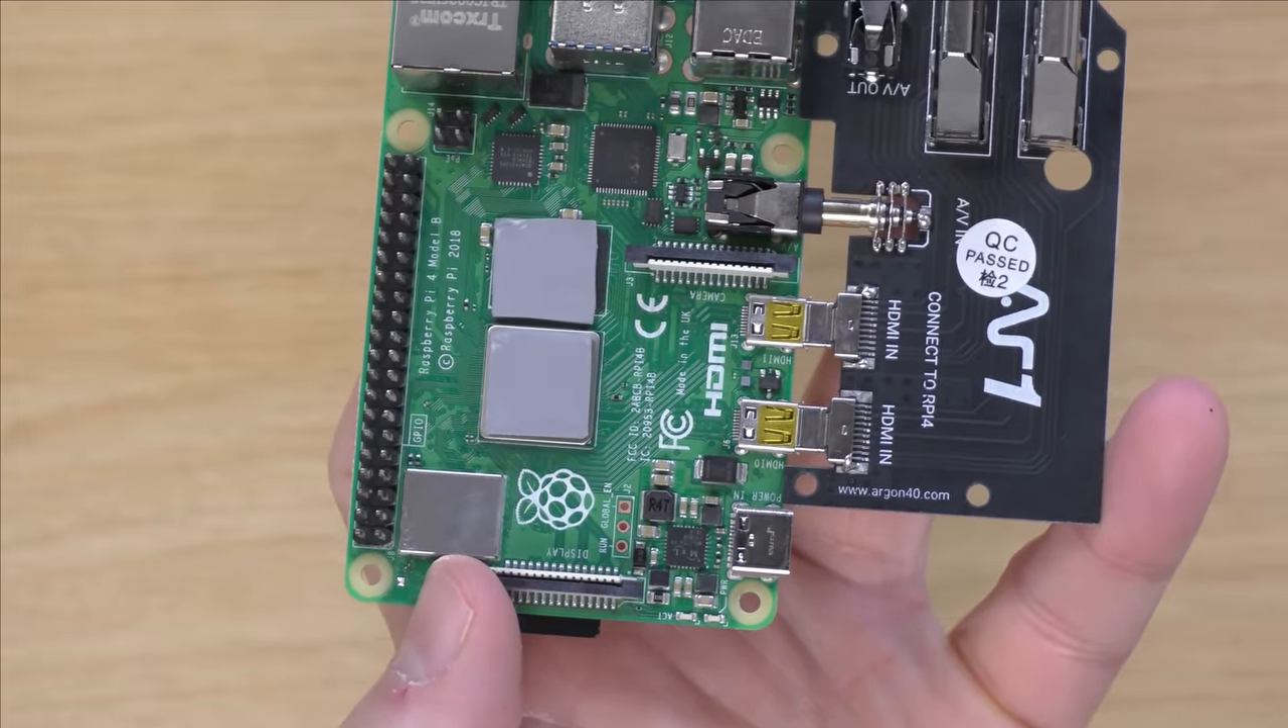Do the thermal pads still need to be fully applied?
No.